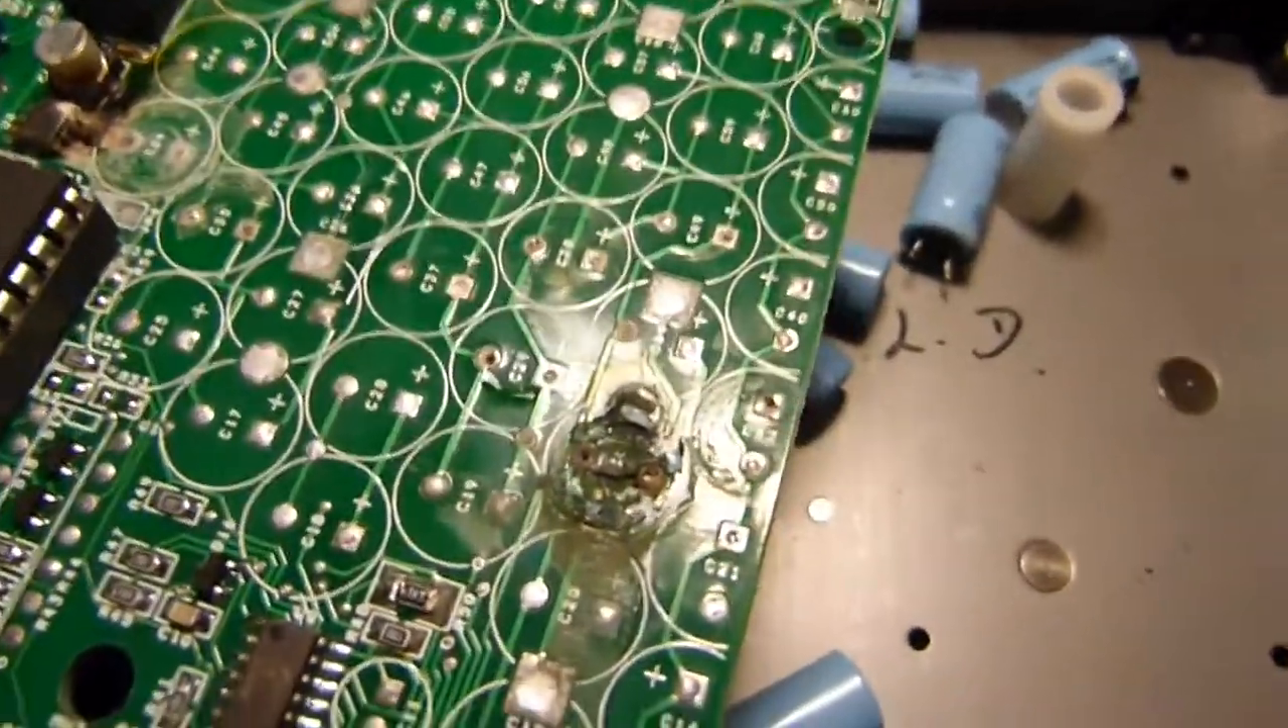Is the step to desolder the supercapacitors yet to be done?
No.